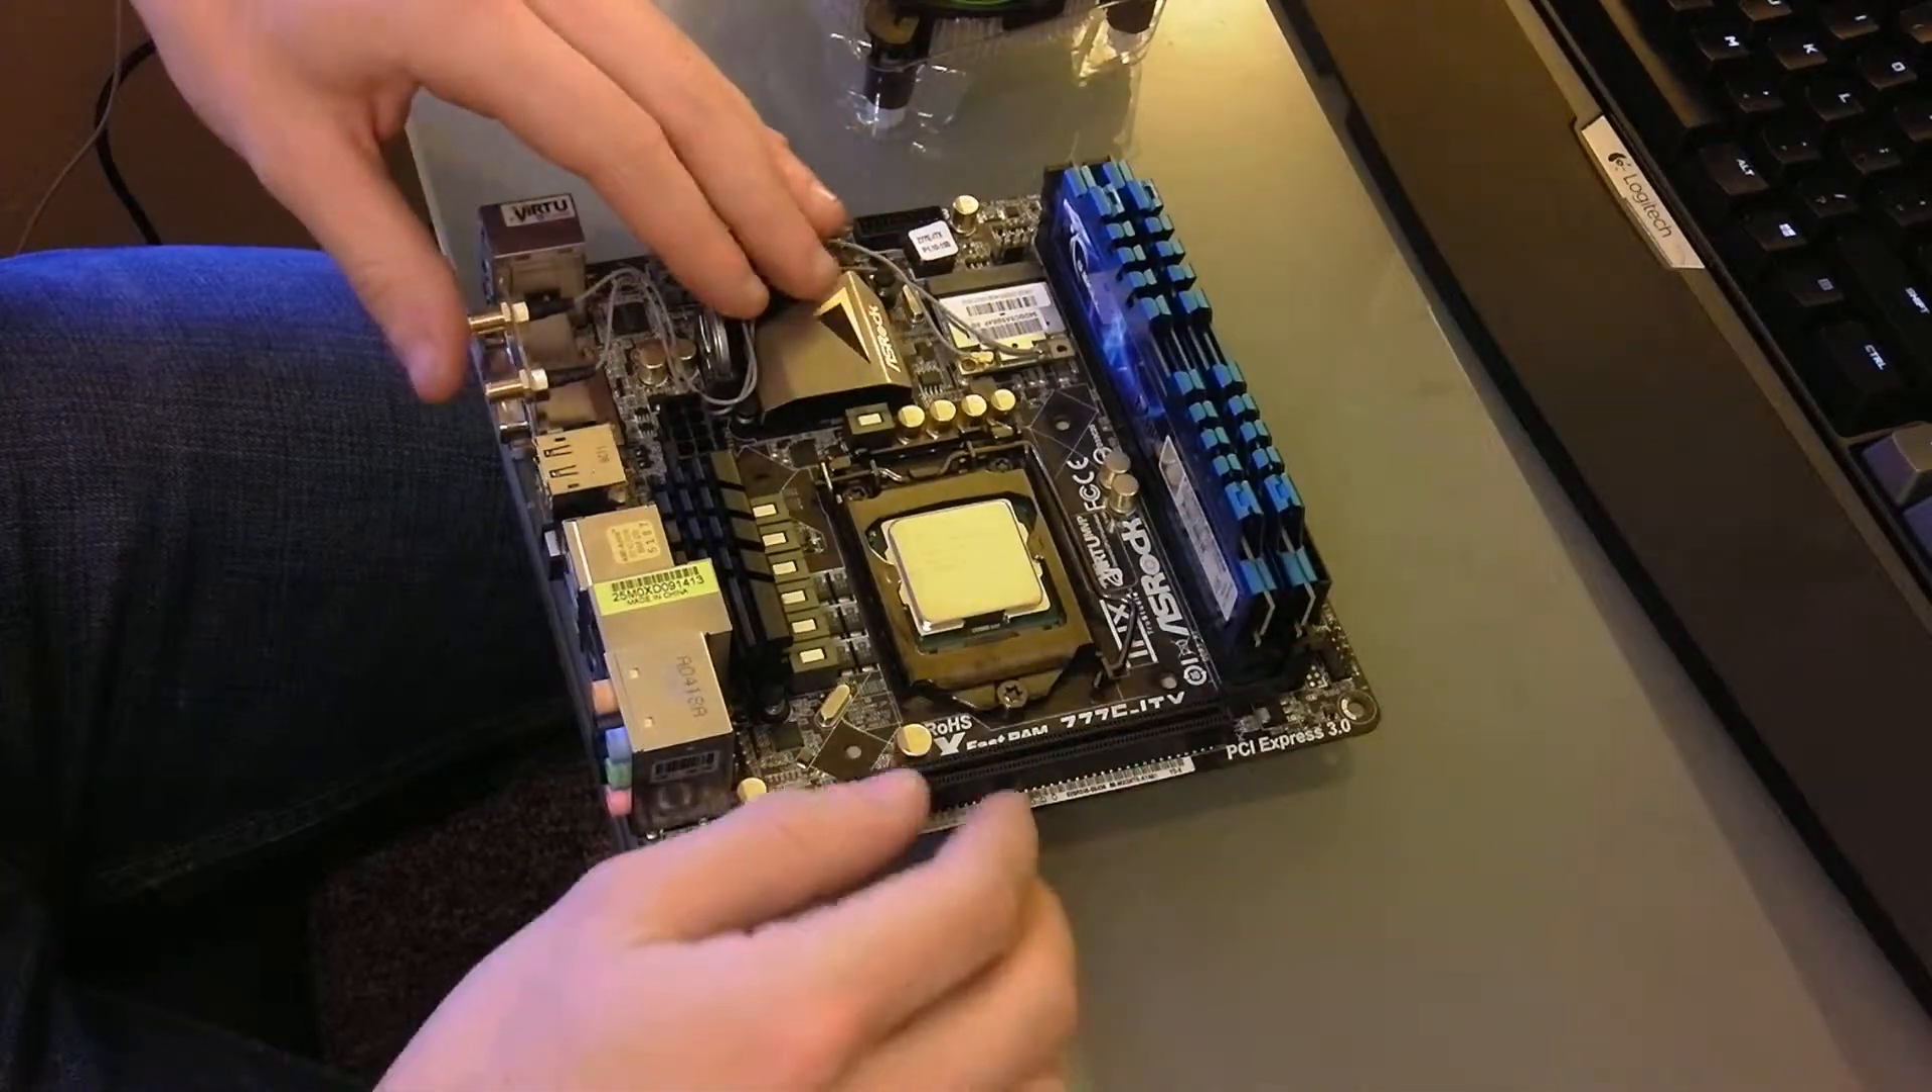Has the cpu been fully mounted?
Yes.